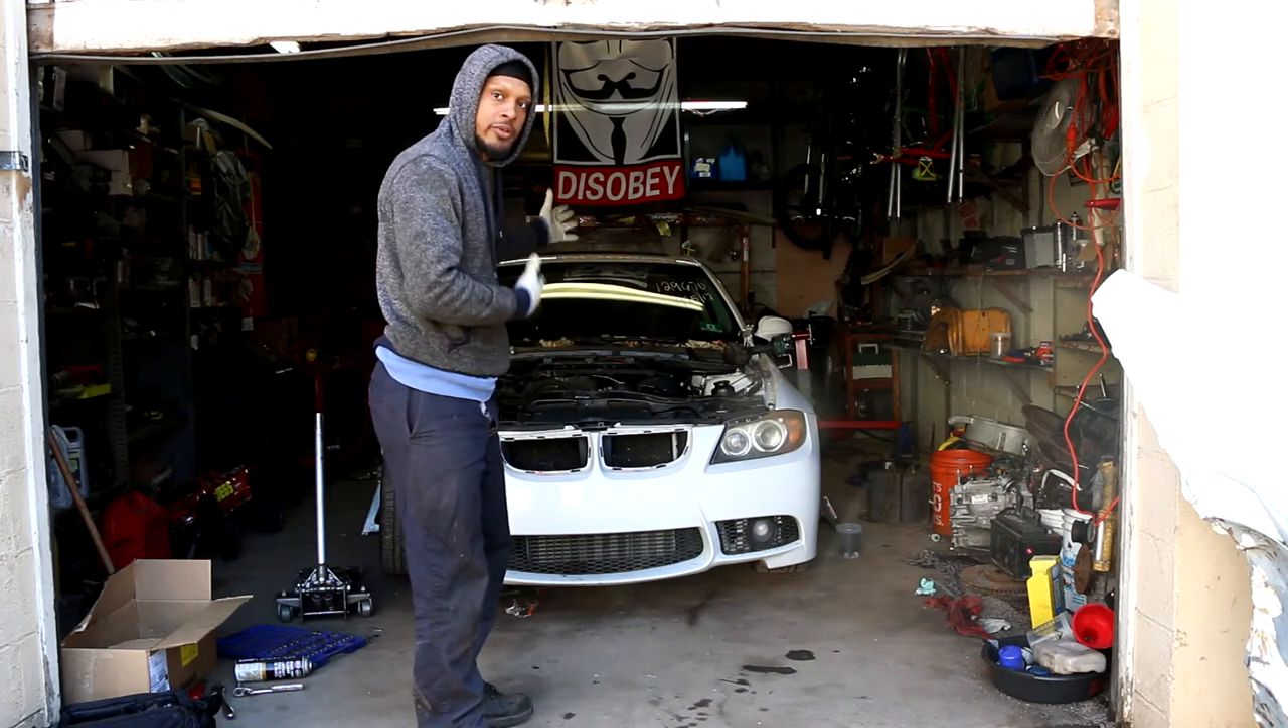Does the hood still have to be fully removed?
No.